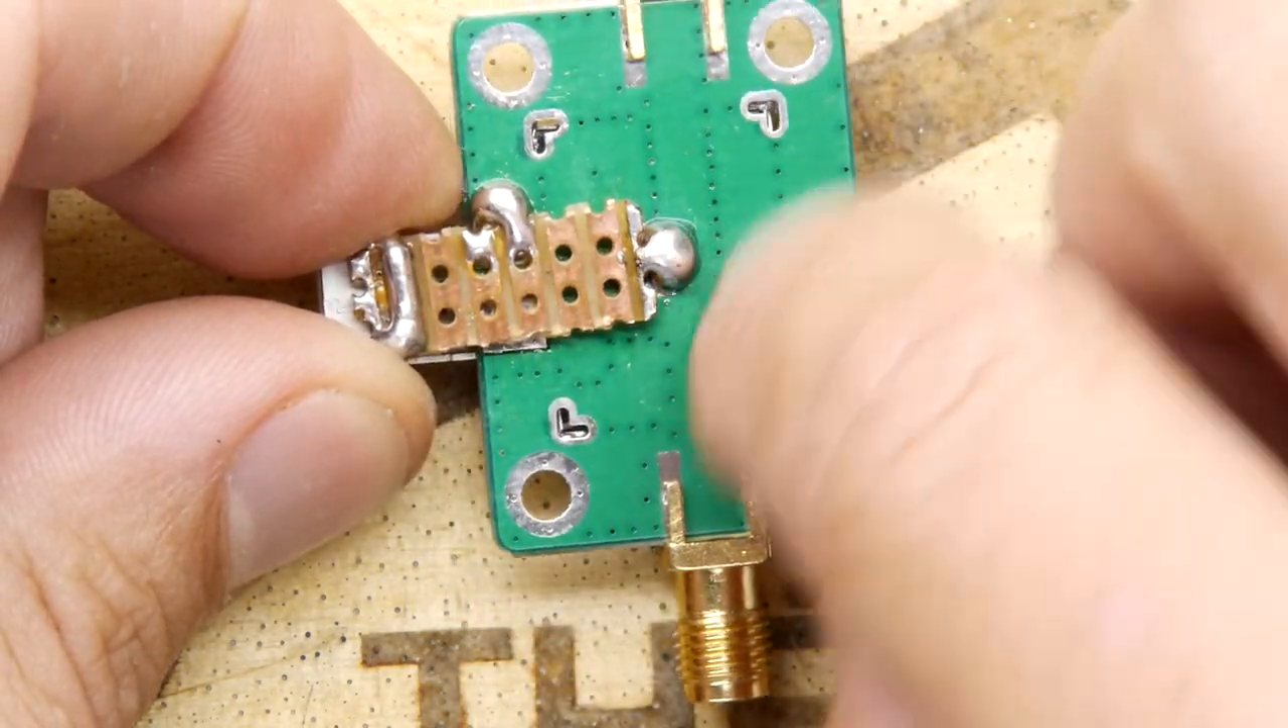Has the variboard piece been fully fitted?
Yes.